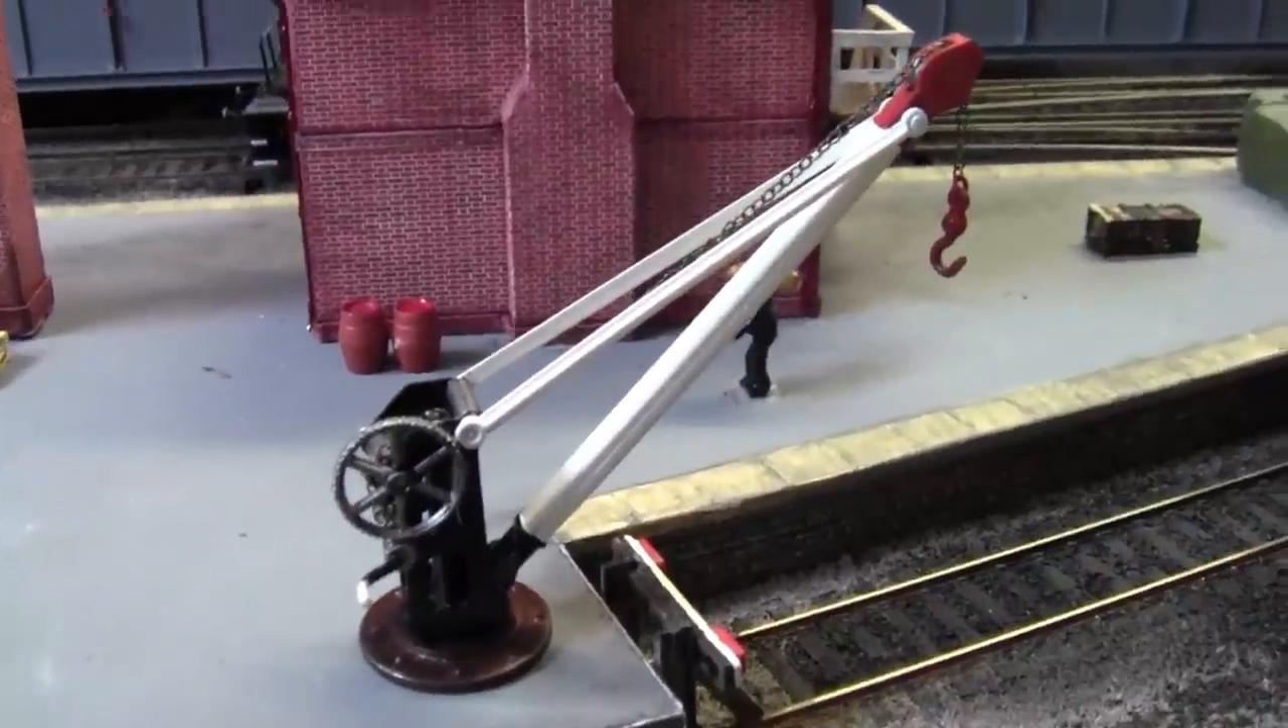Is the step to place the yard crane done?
Yes.